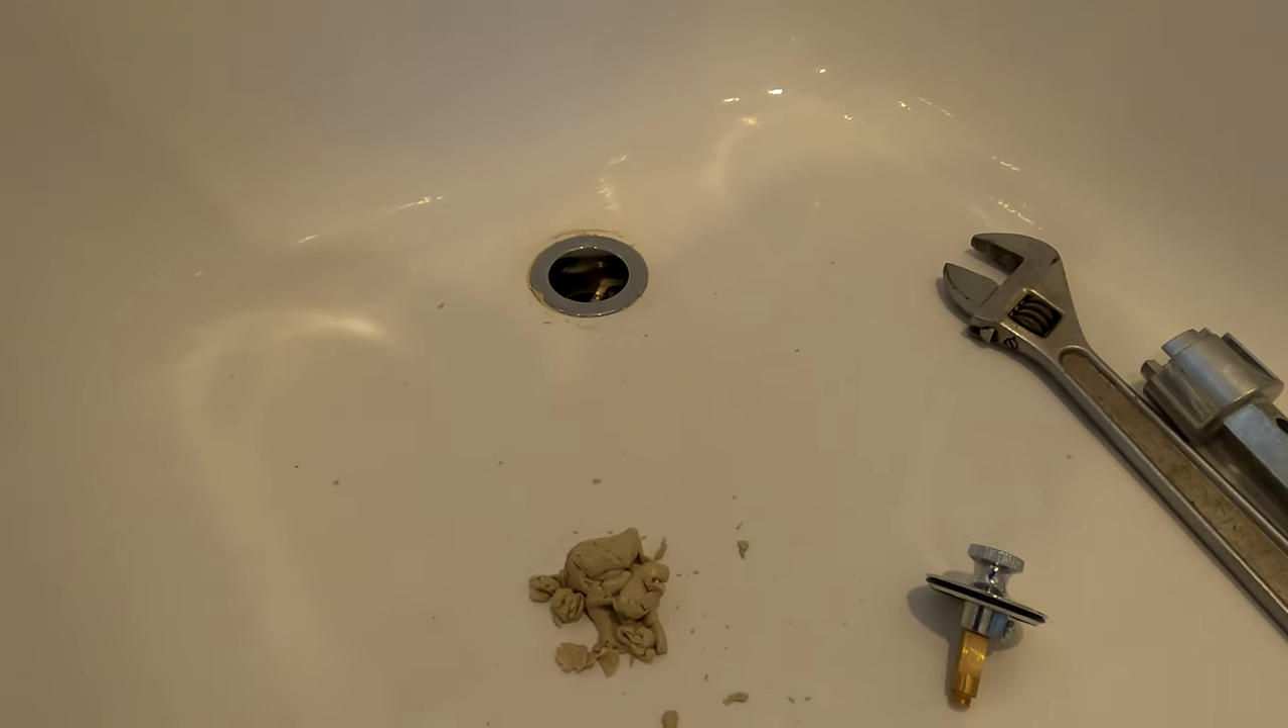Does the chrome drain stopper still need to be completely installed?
Yes.